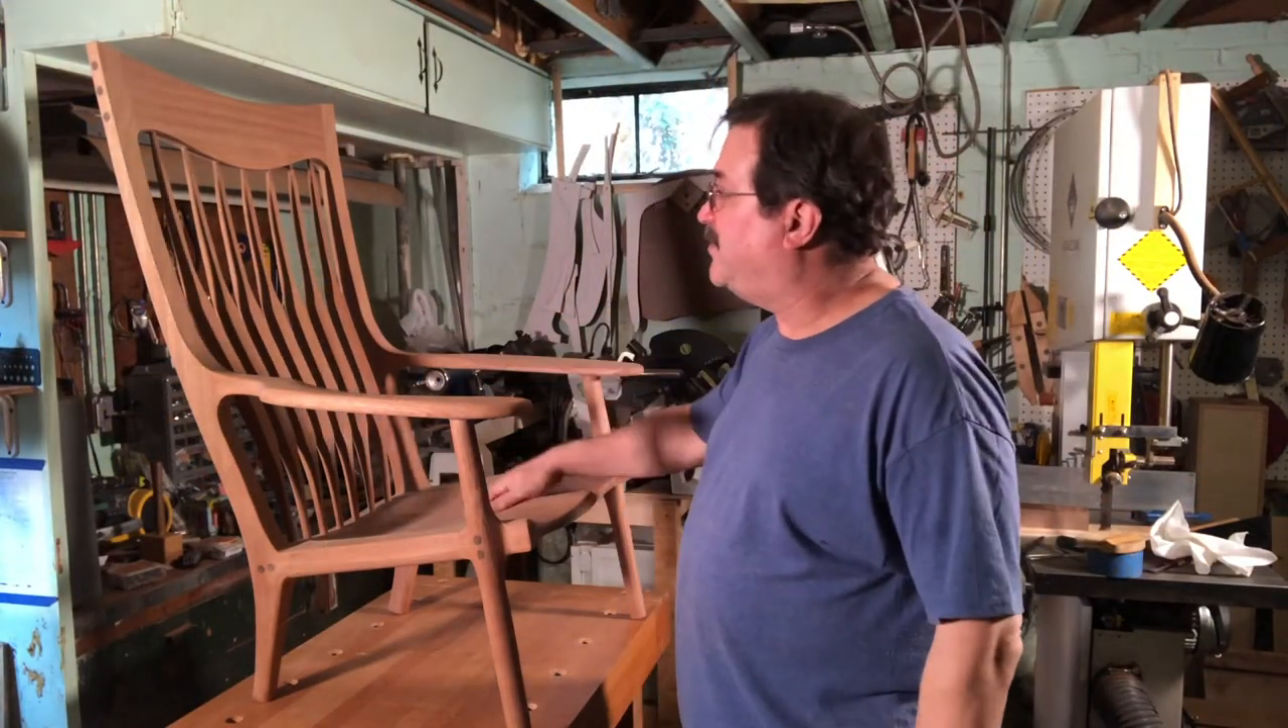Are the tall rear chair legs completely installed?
Yes.